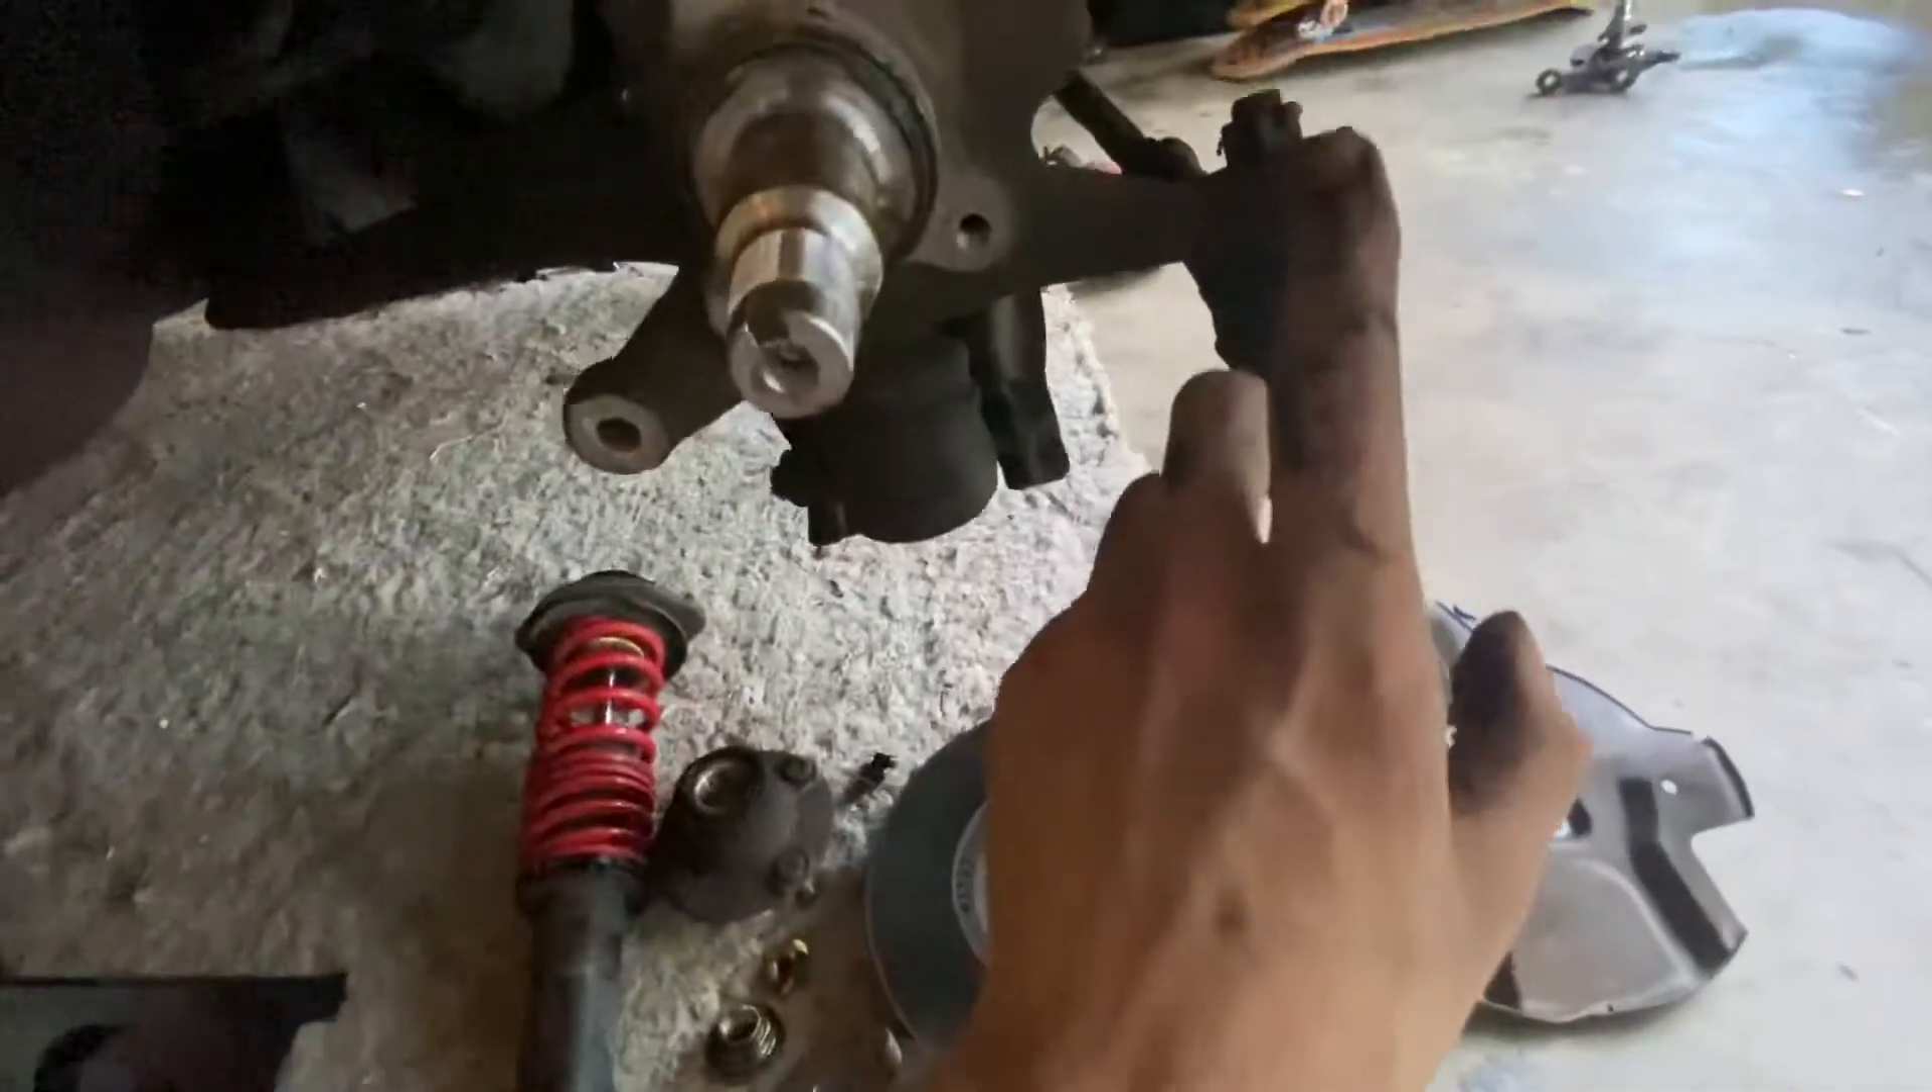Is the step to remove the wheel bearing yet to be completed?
No.